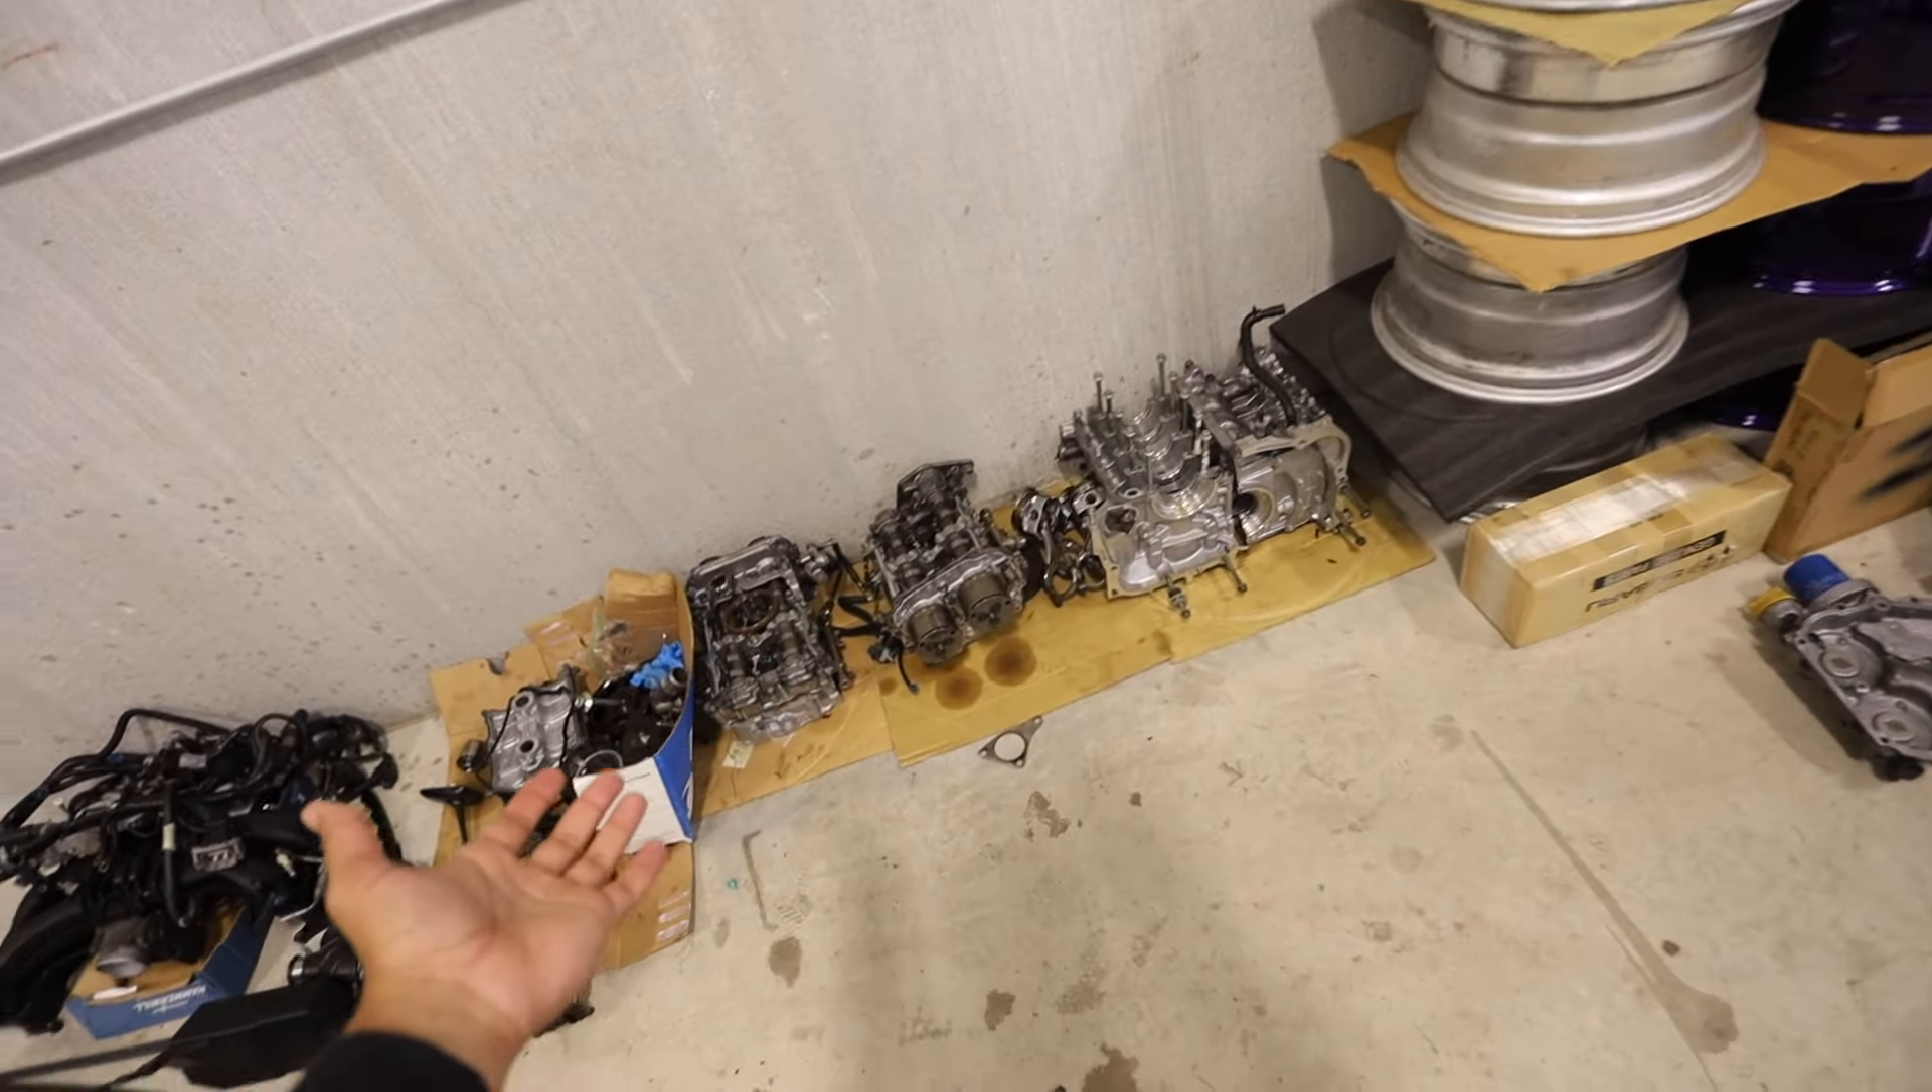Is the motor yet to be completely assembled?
Yes.